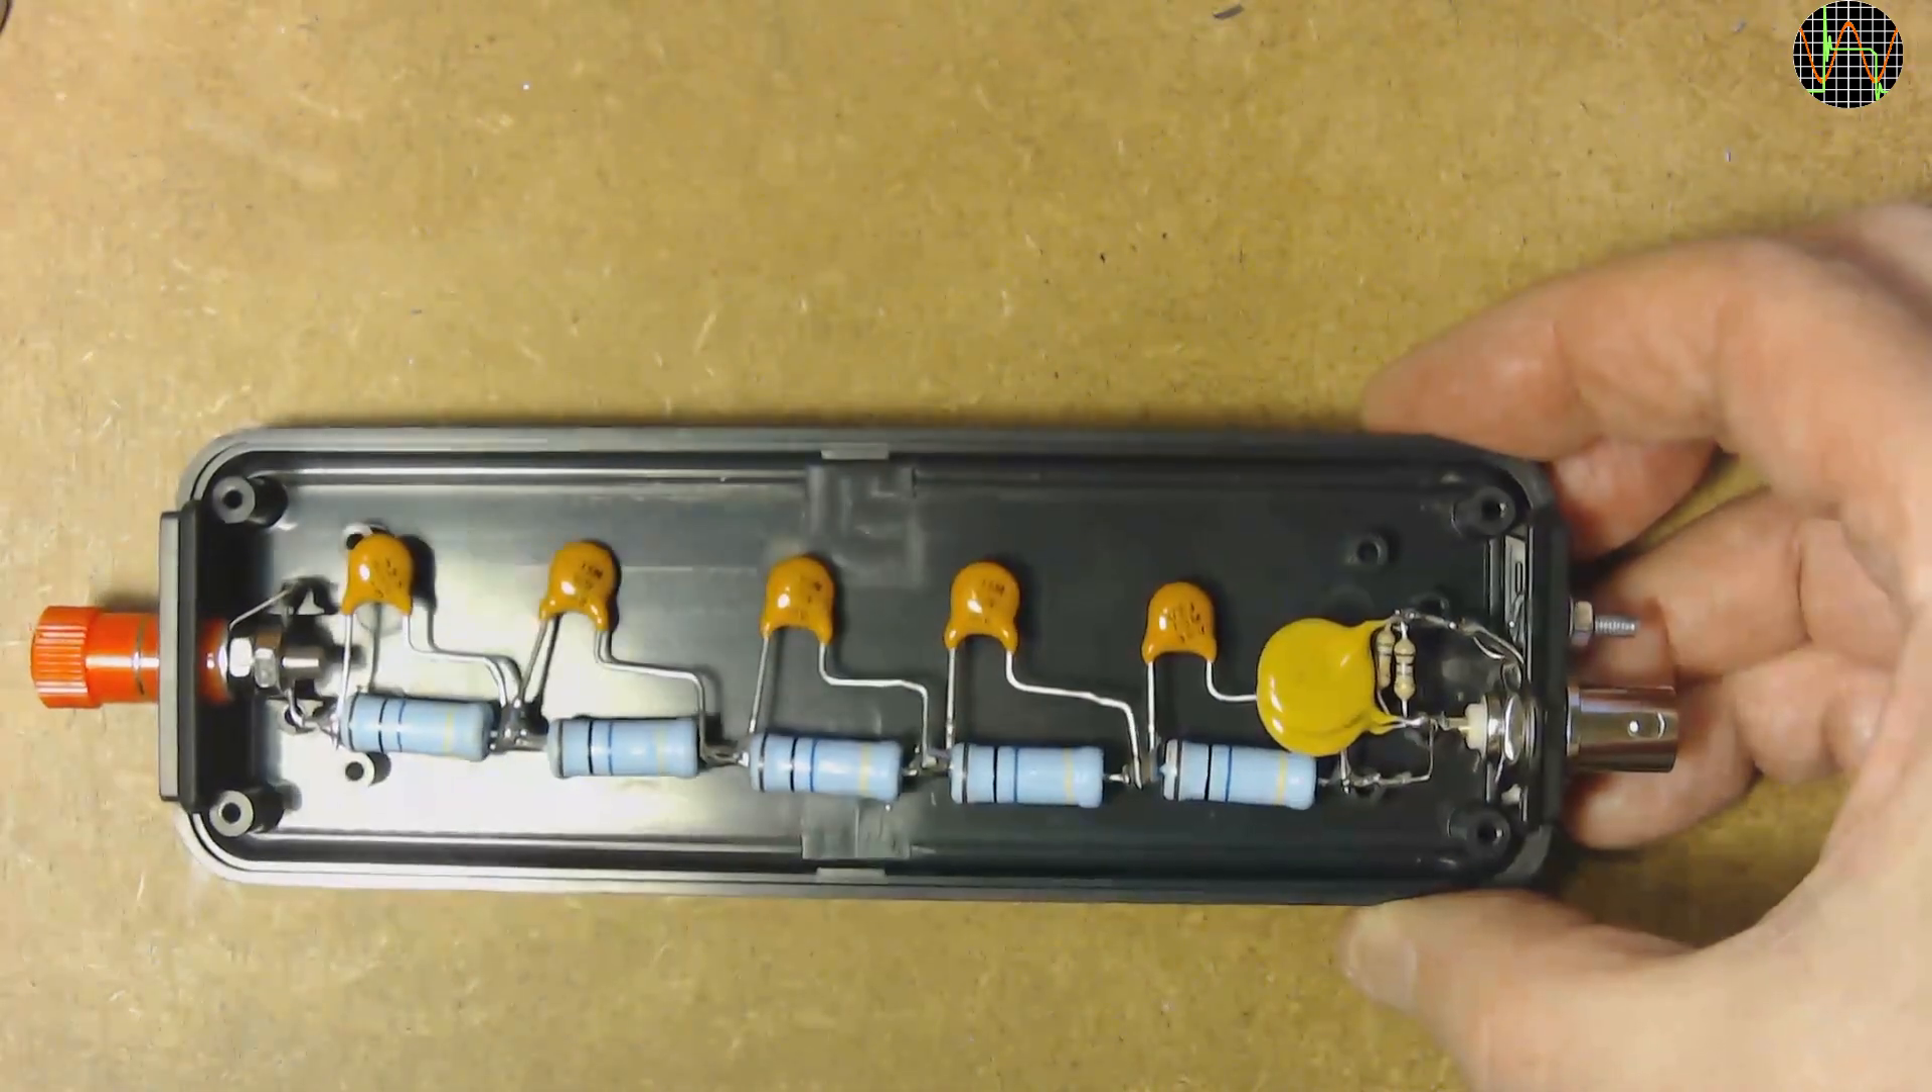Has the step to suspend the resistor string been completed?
Yes.